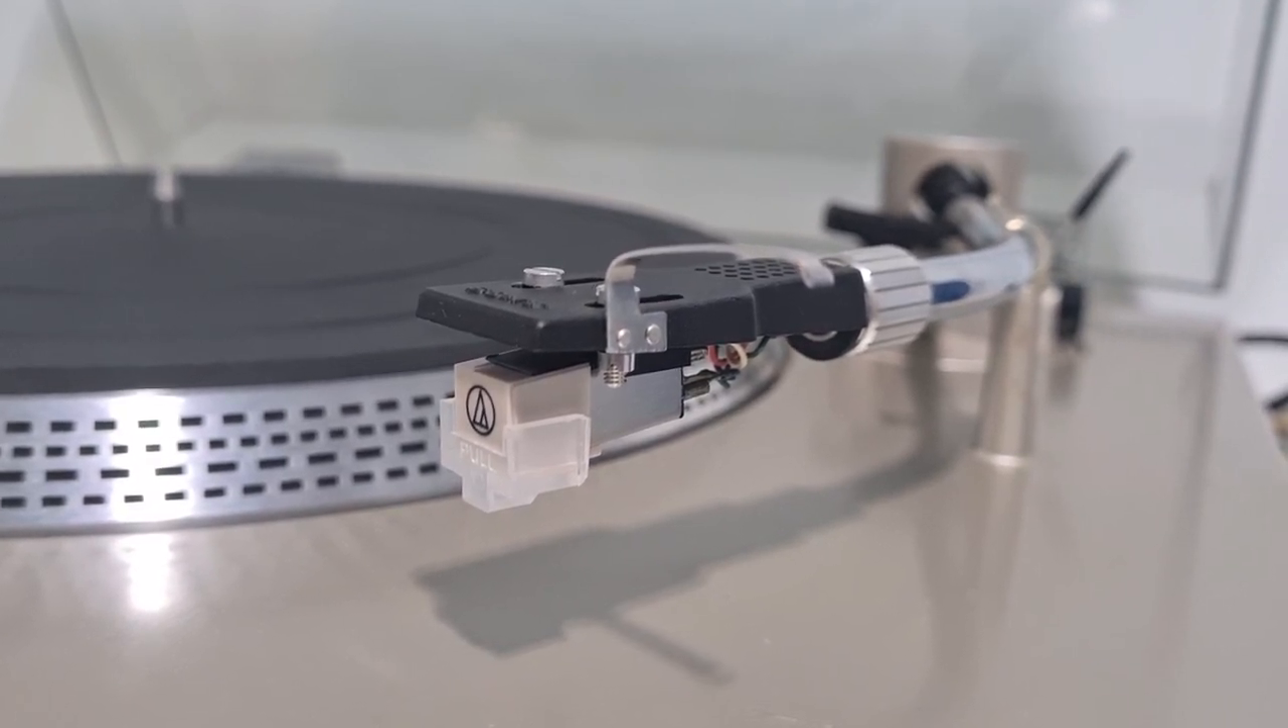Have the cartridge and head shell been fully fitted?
Yes.